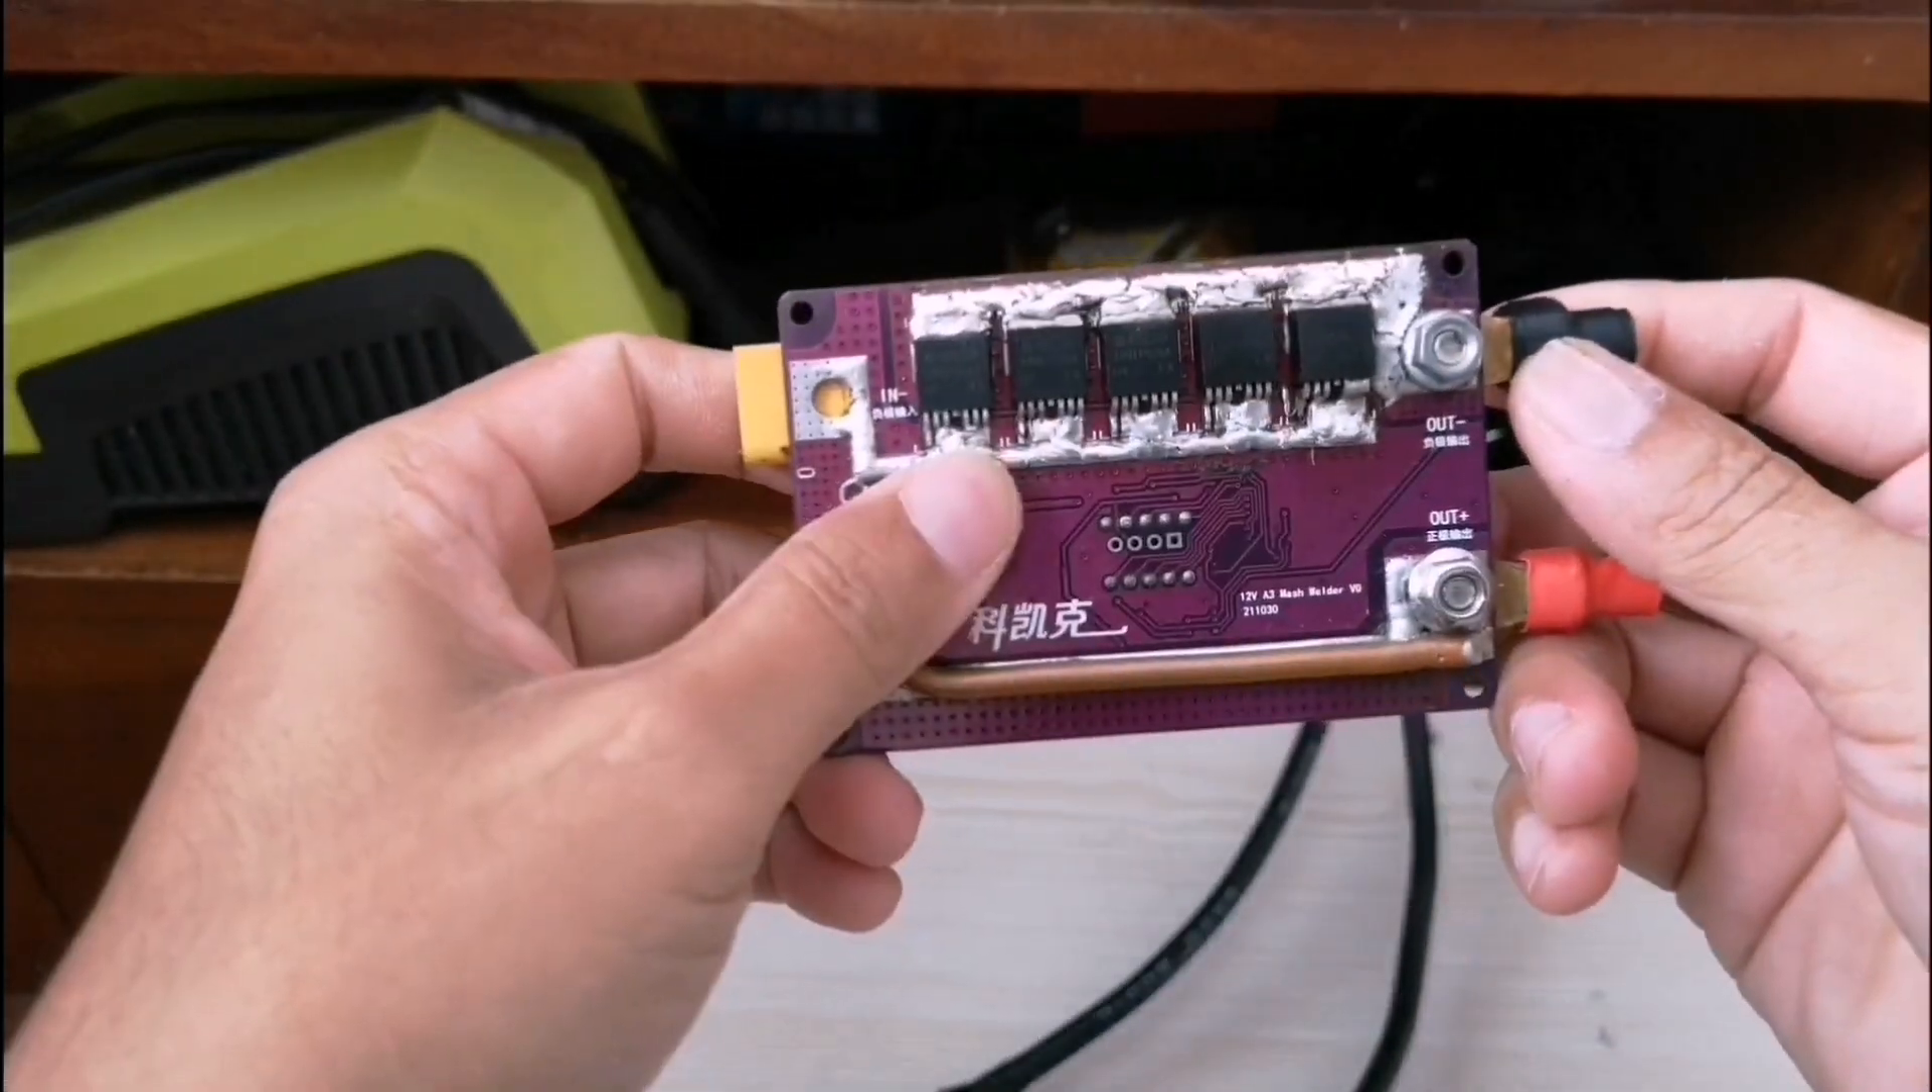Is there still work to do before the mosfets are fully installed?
No.